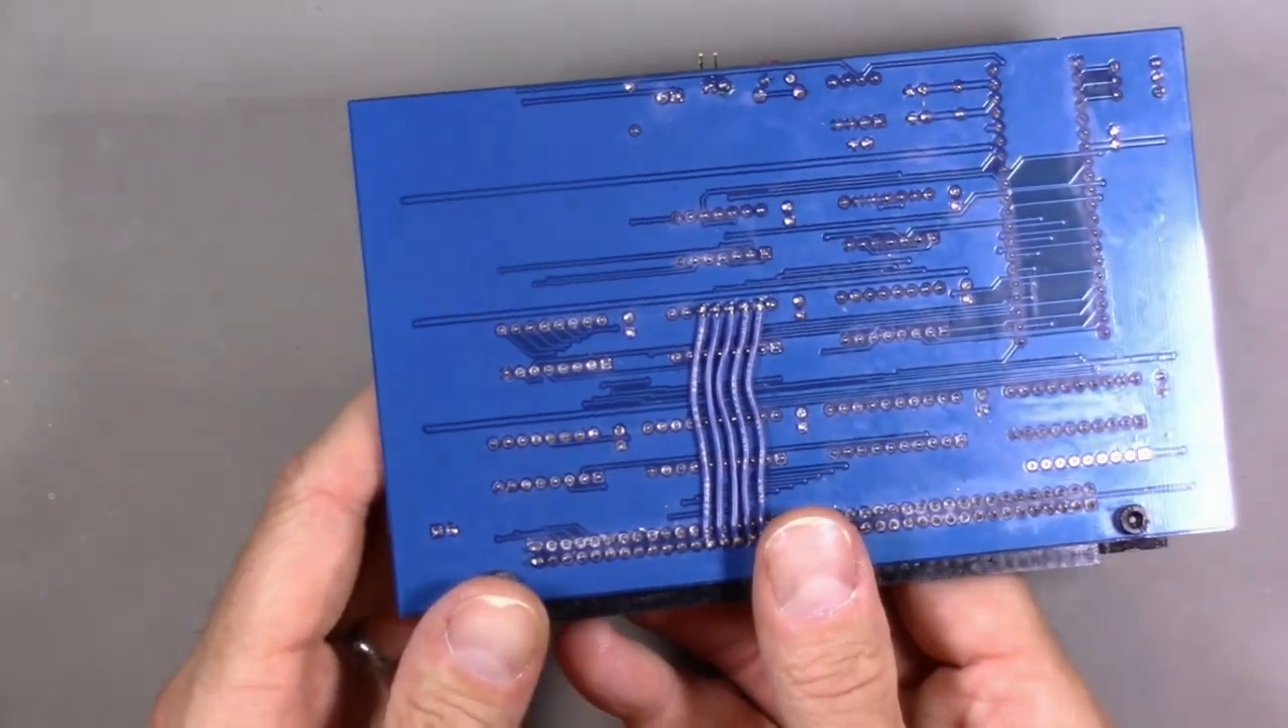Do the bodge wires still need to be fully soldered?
No.